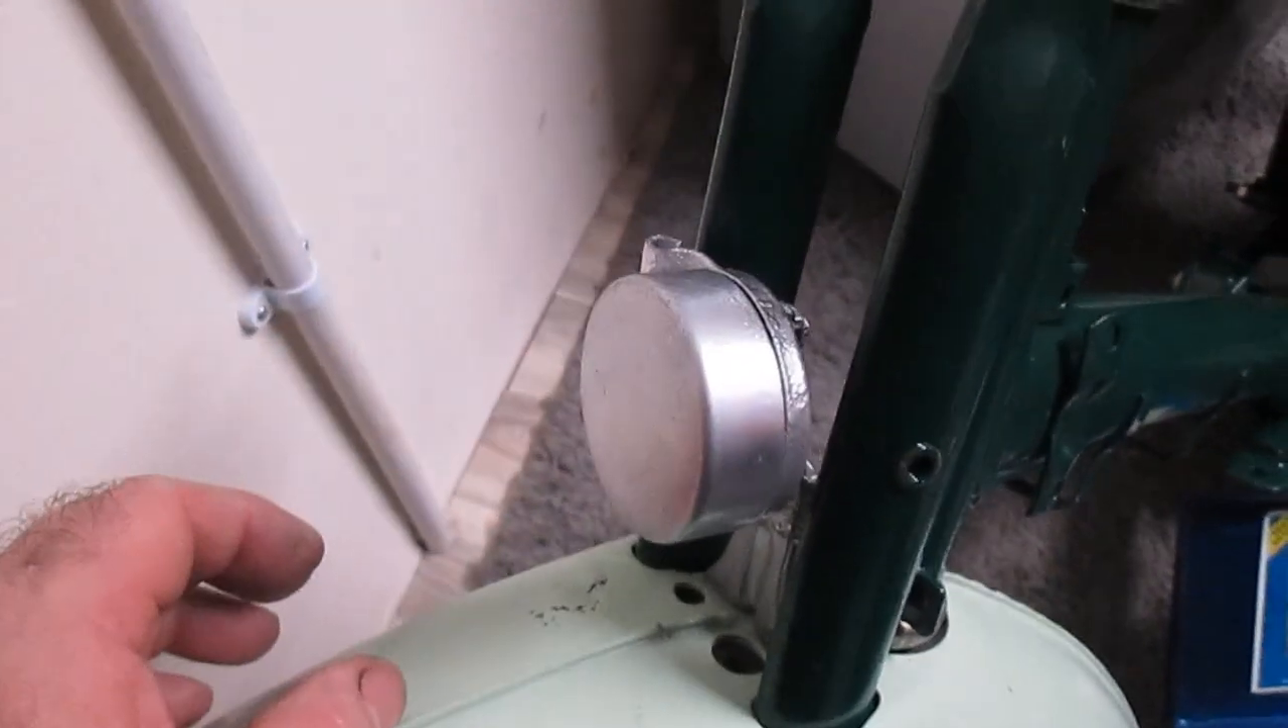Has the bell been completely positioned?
Yes.